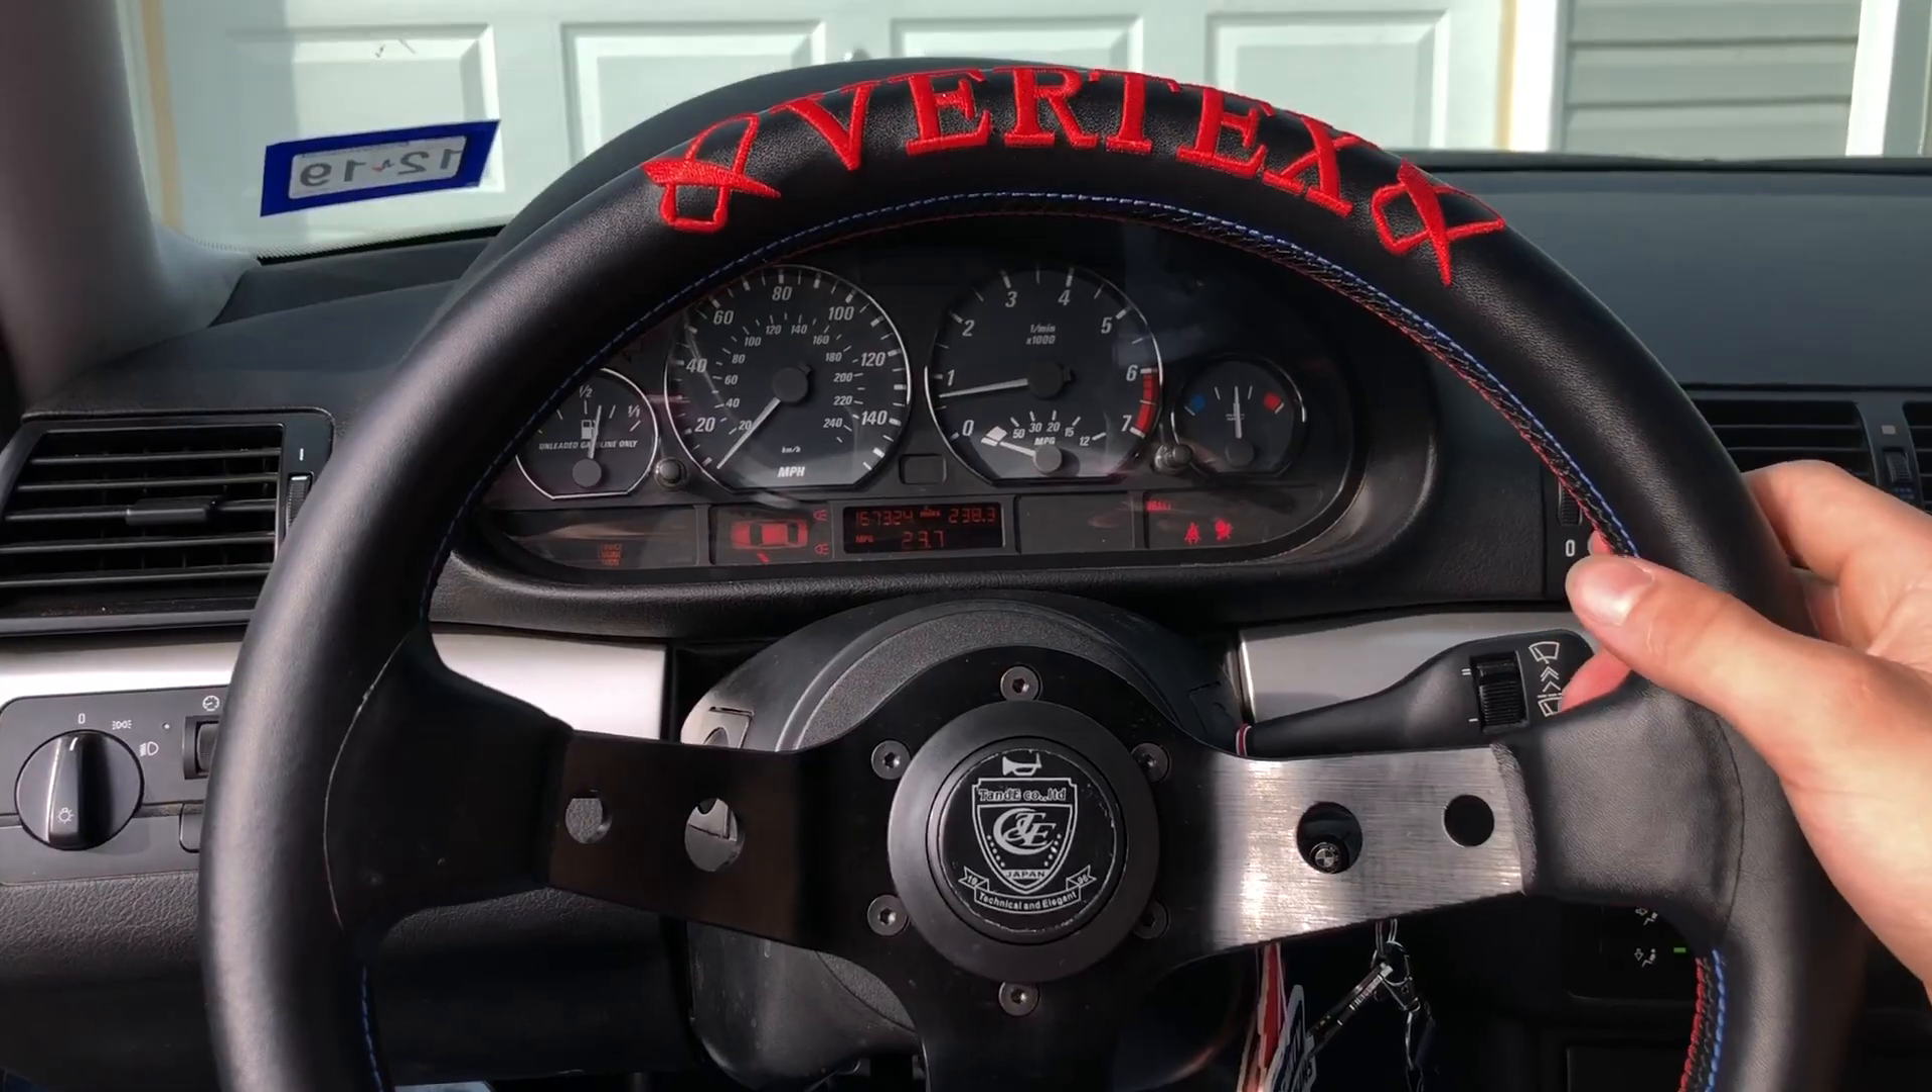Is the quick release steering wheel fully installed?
Yes.